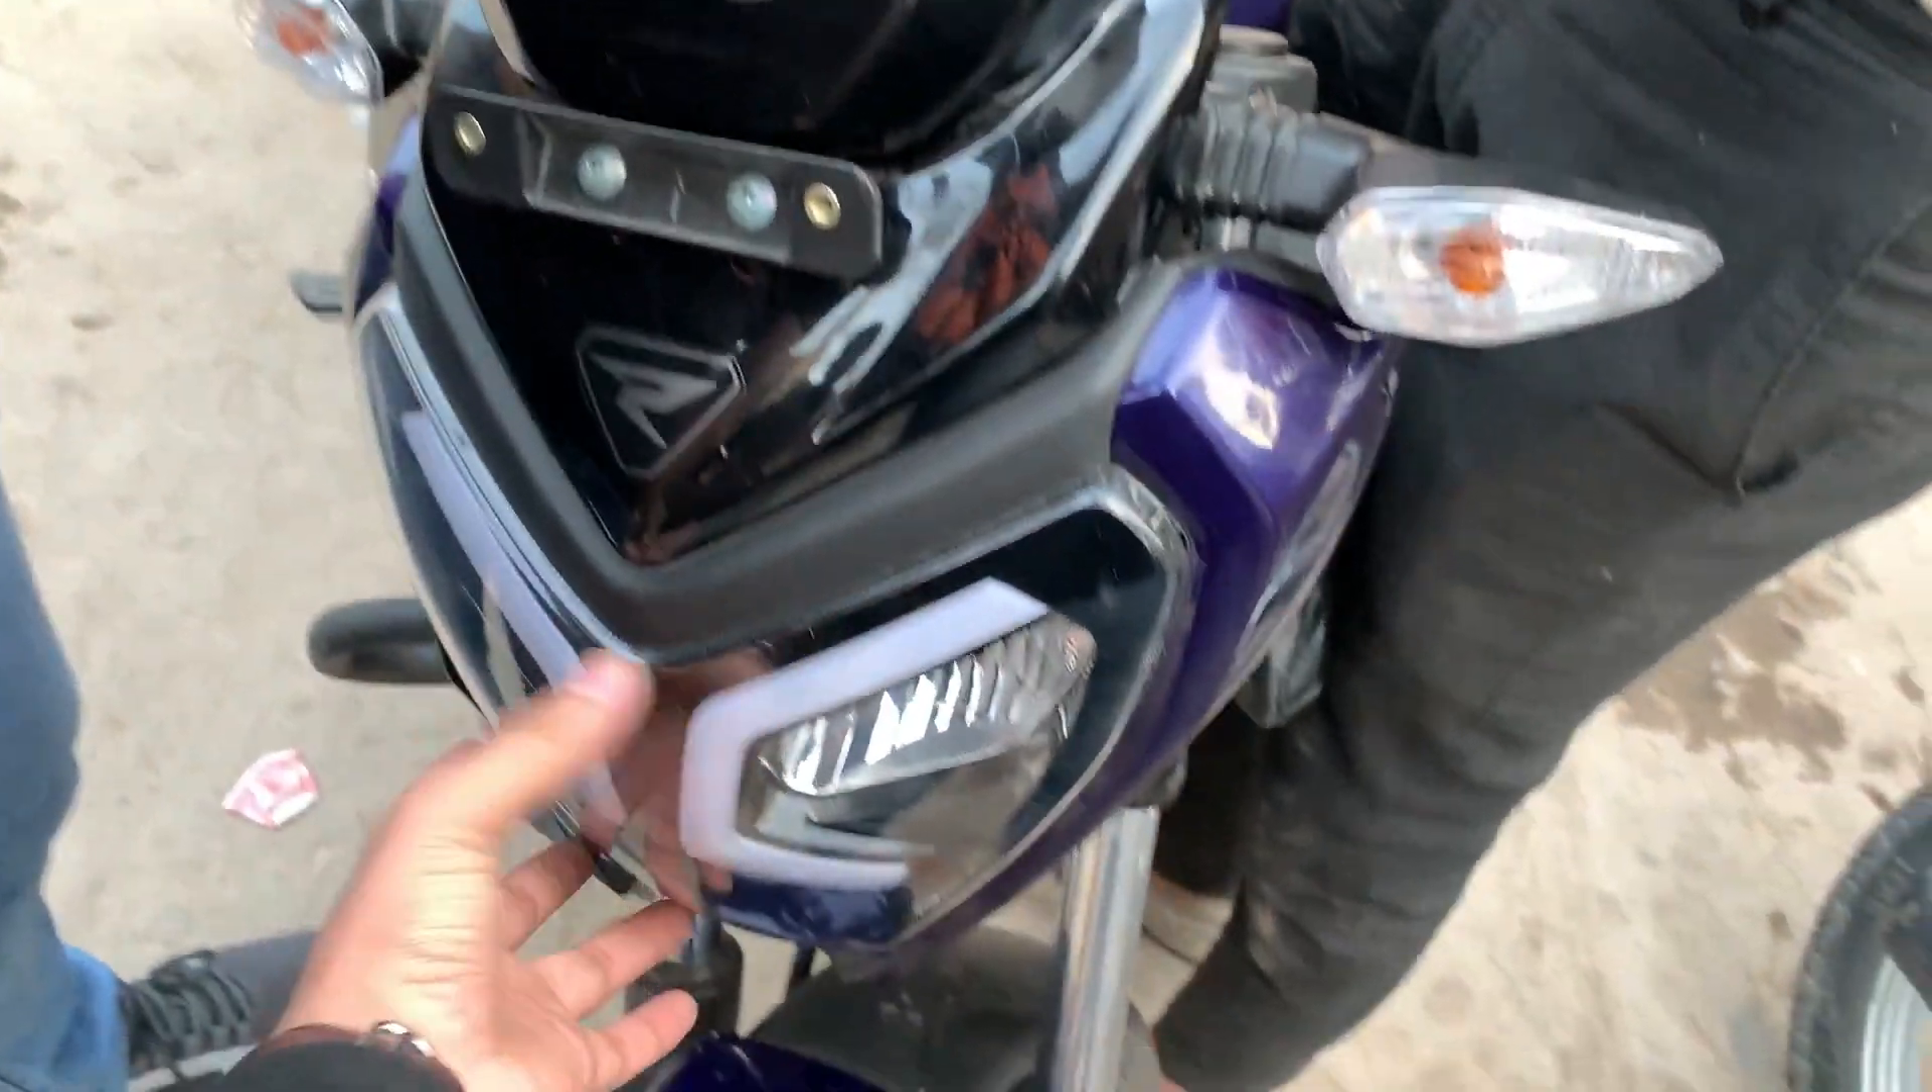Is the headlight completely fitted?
Yes.